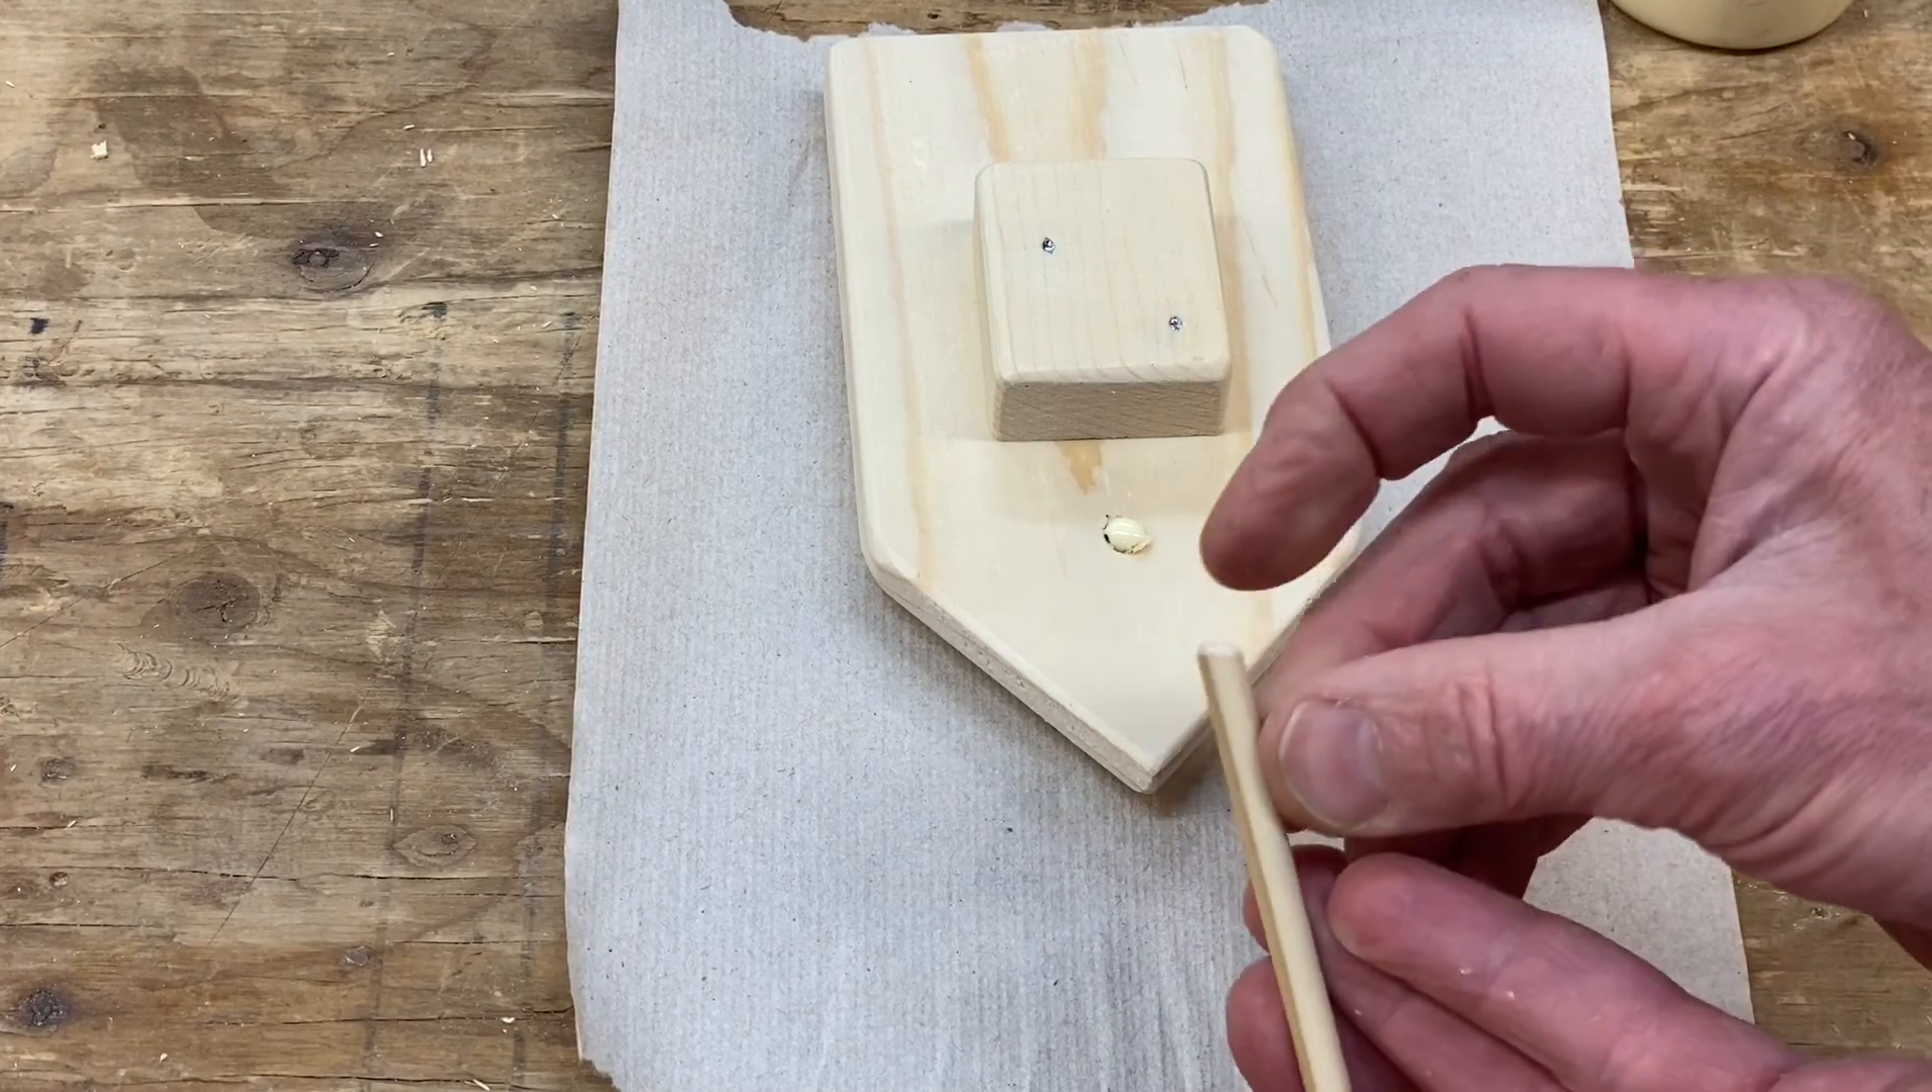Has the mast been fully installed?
No.